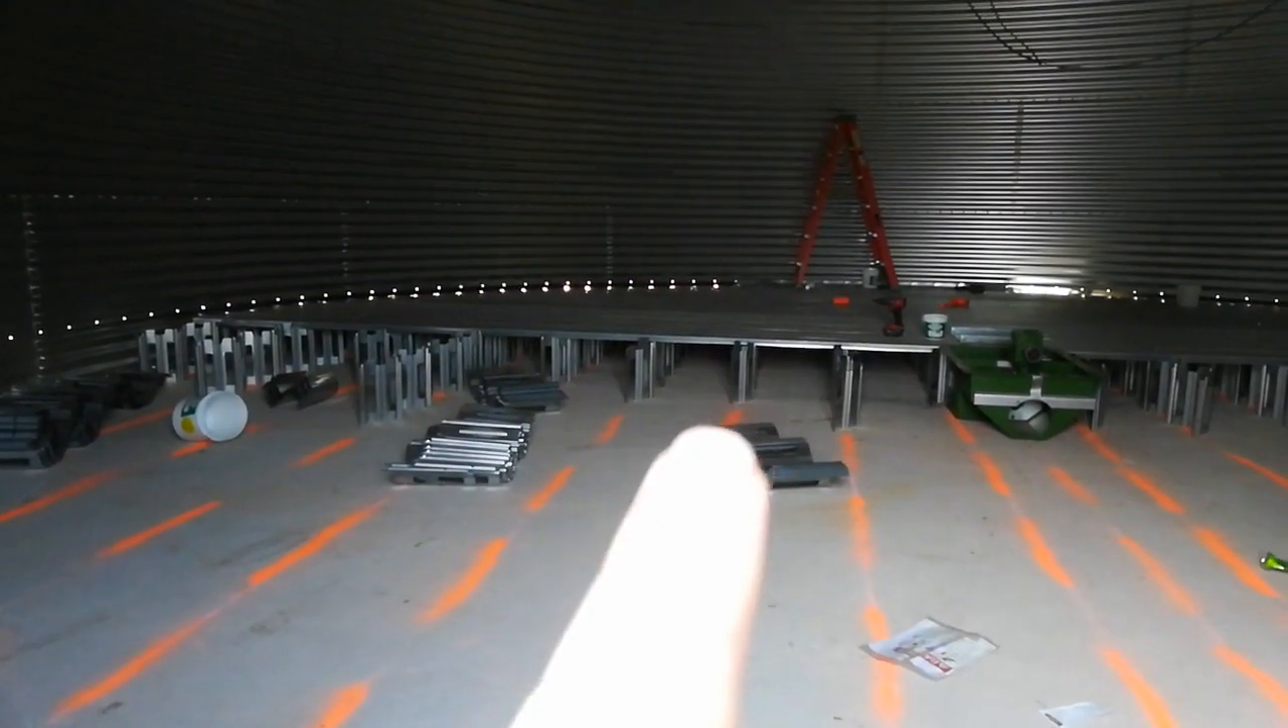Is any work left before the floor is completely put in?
Yes.